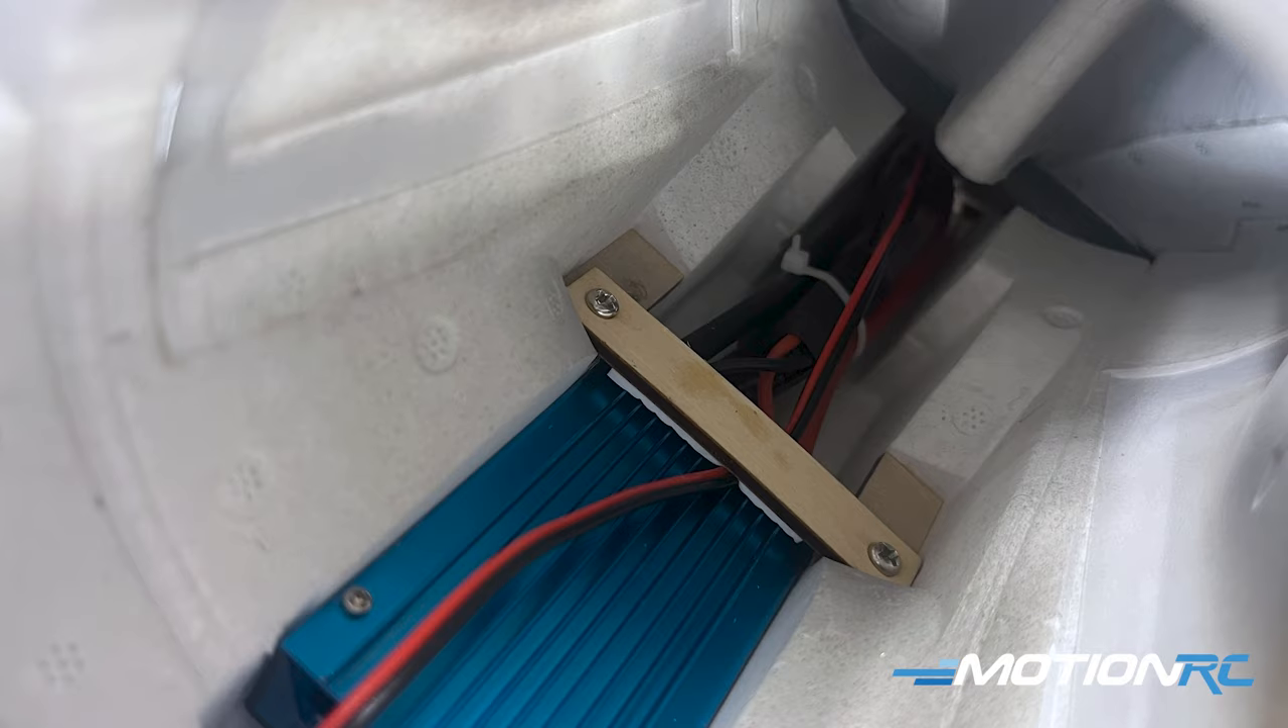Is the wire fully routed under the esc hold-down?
Yes.